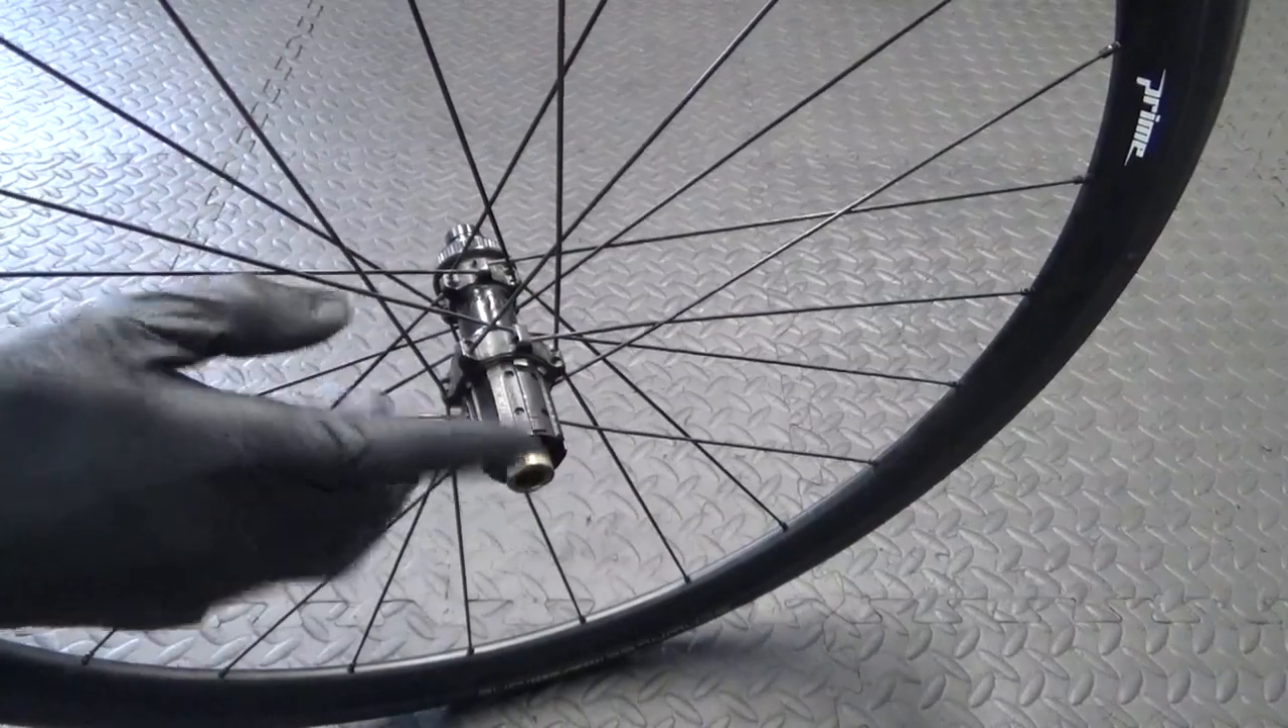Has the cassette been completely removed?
Yes.